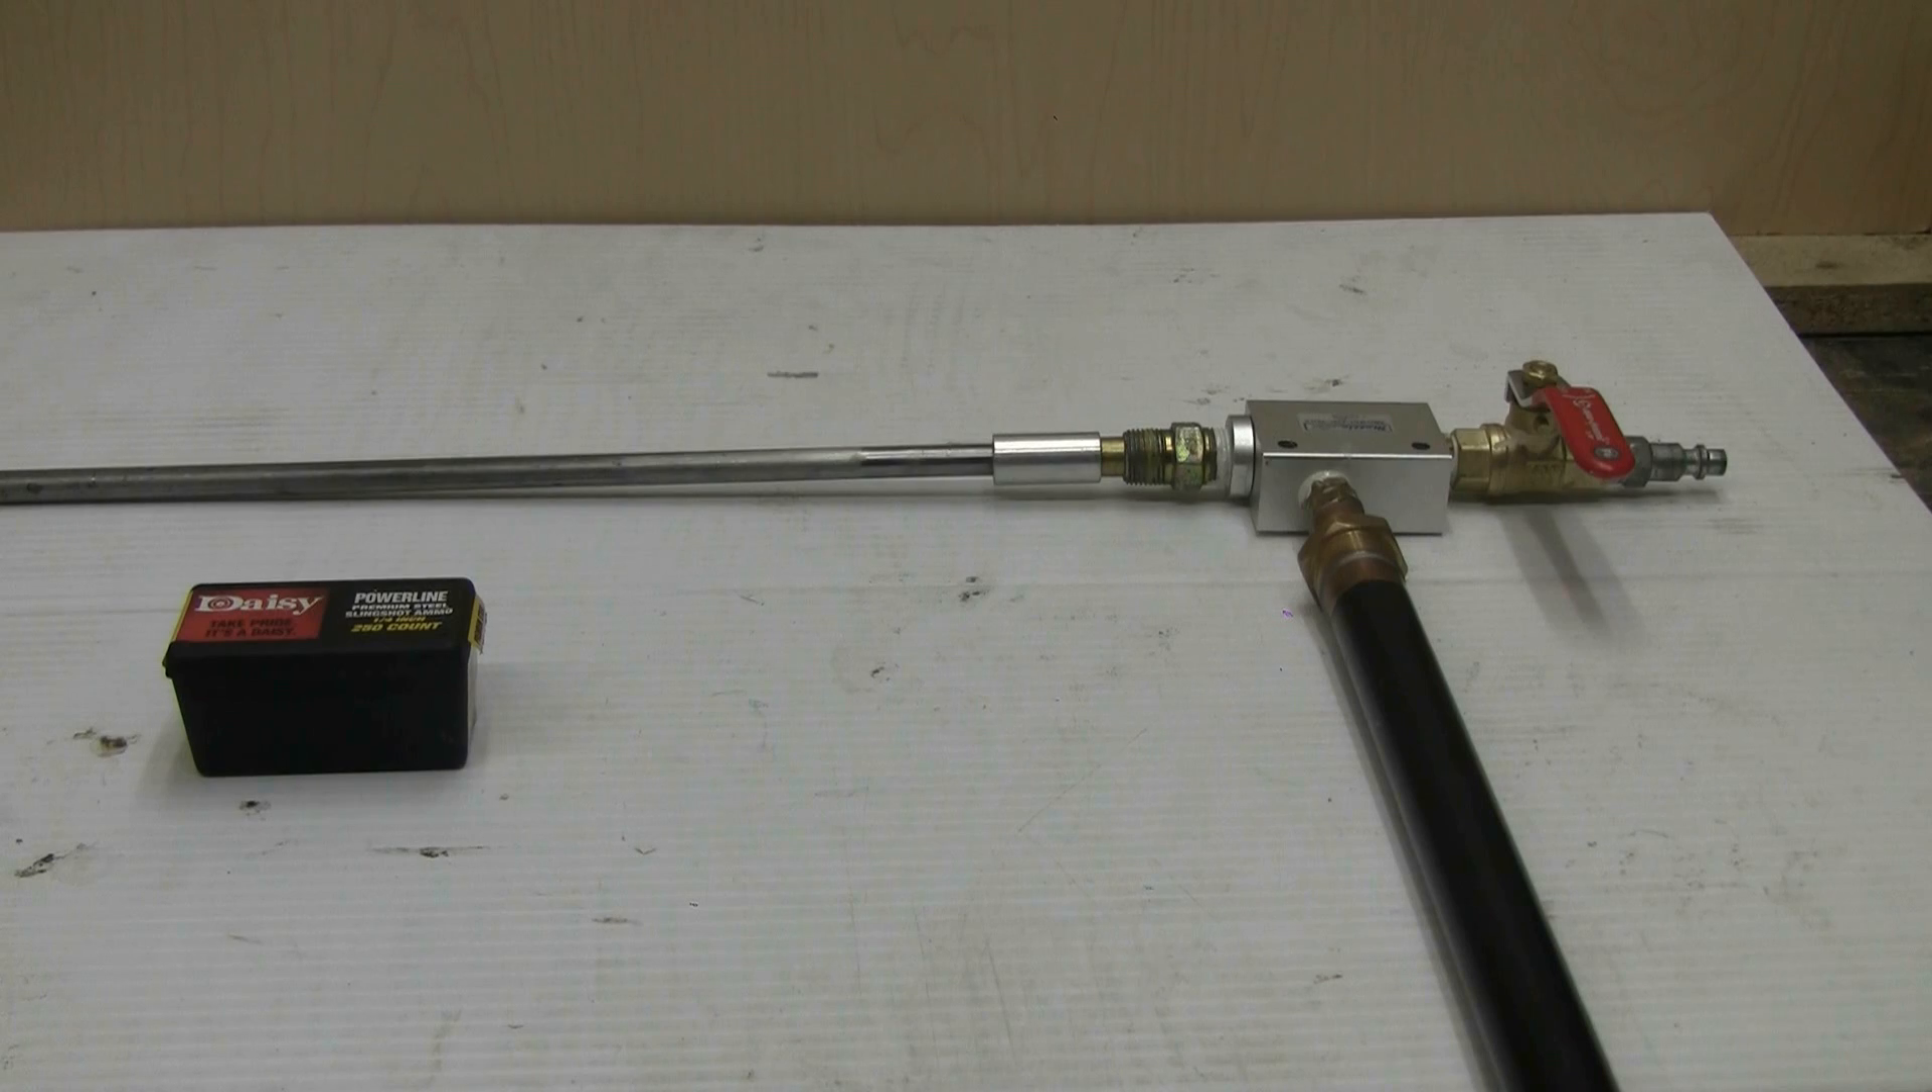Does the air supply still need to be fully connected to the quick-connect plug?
Yes.